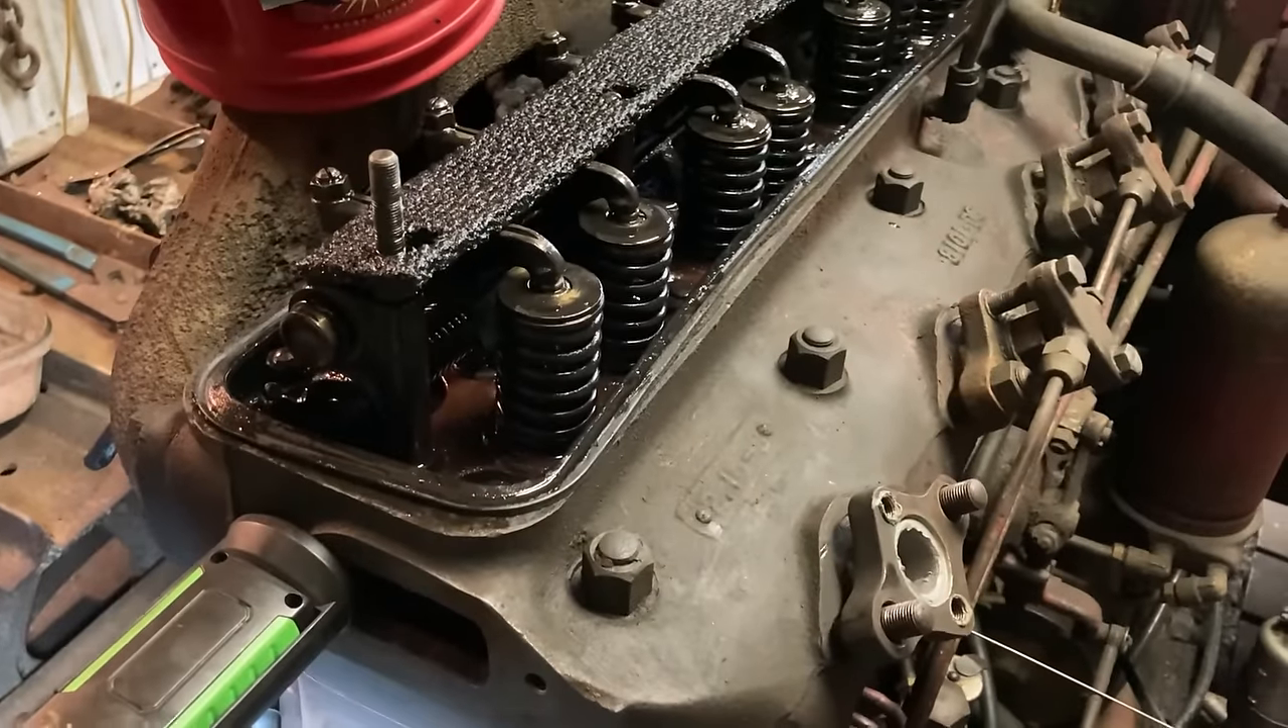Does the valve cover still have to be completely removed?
No.